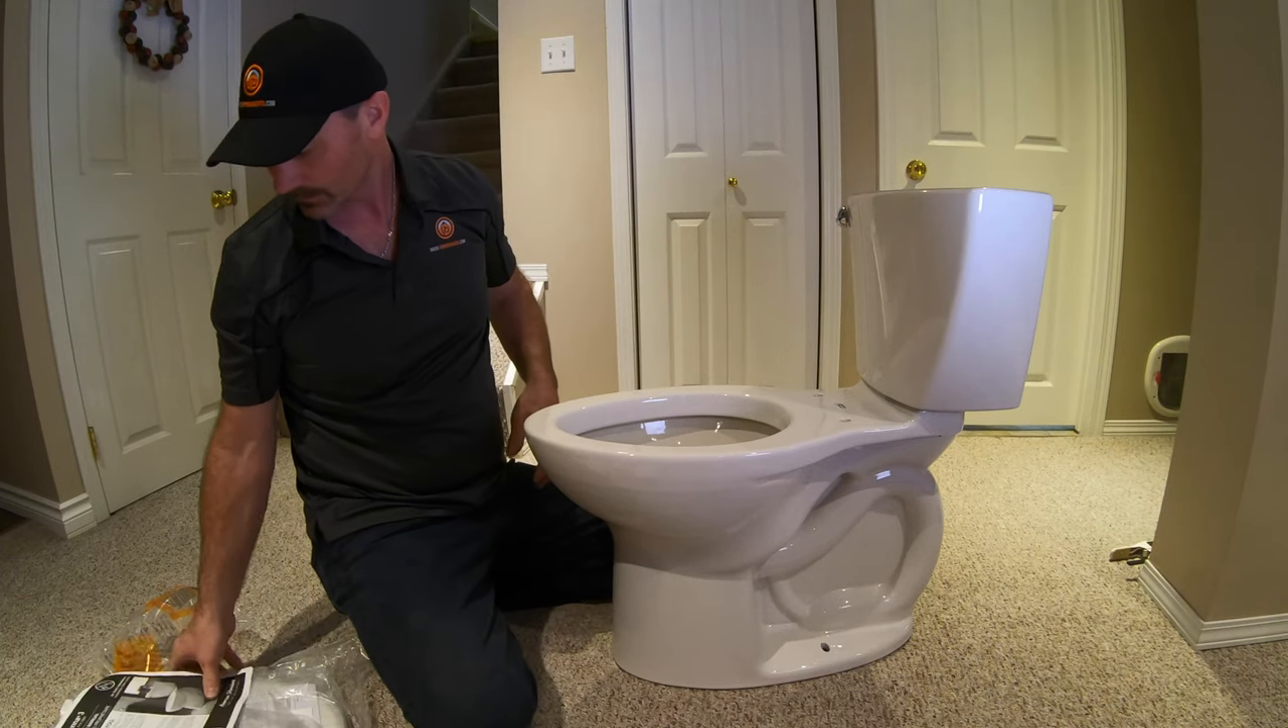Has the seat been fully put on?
No.